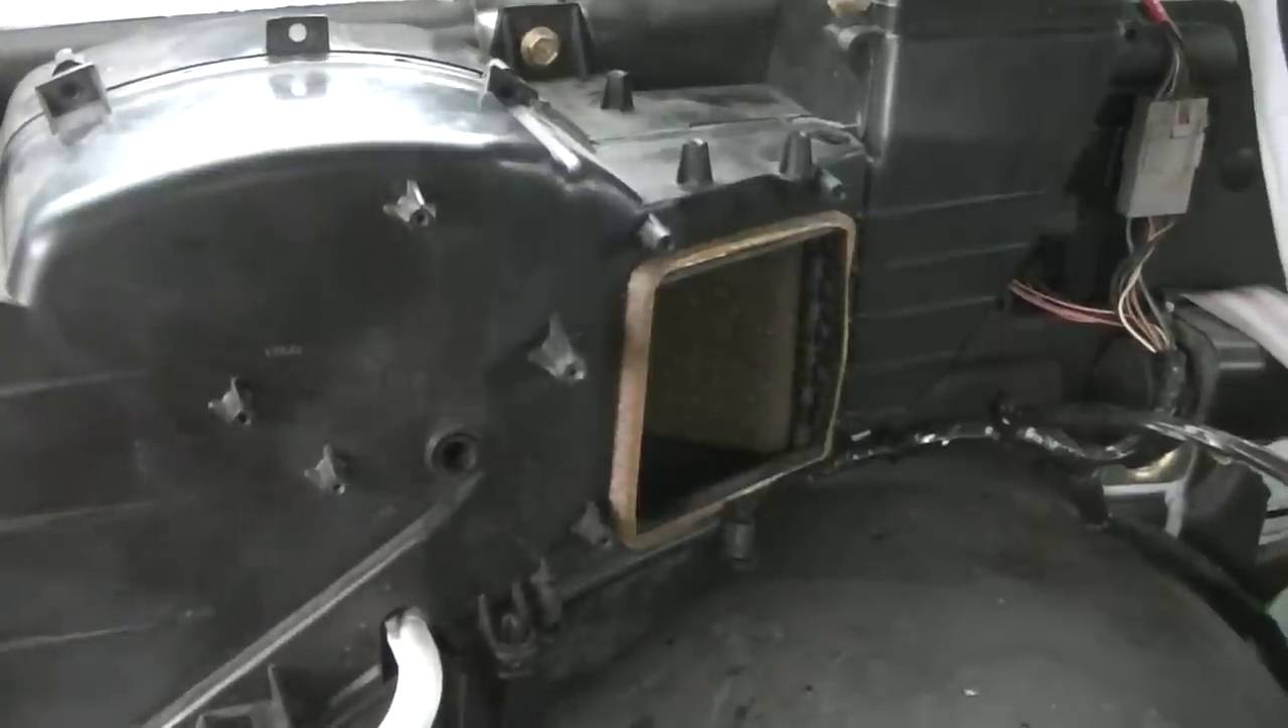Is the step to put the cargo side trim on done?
No.